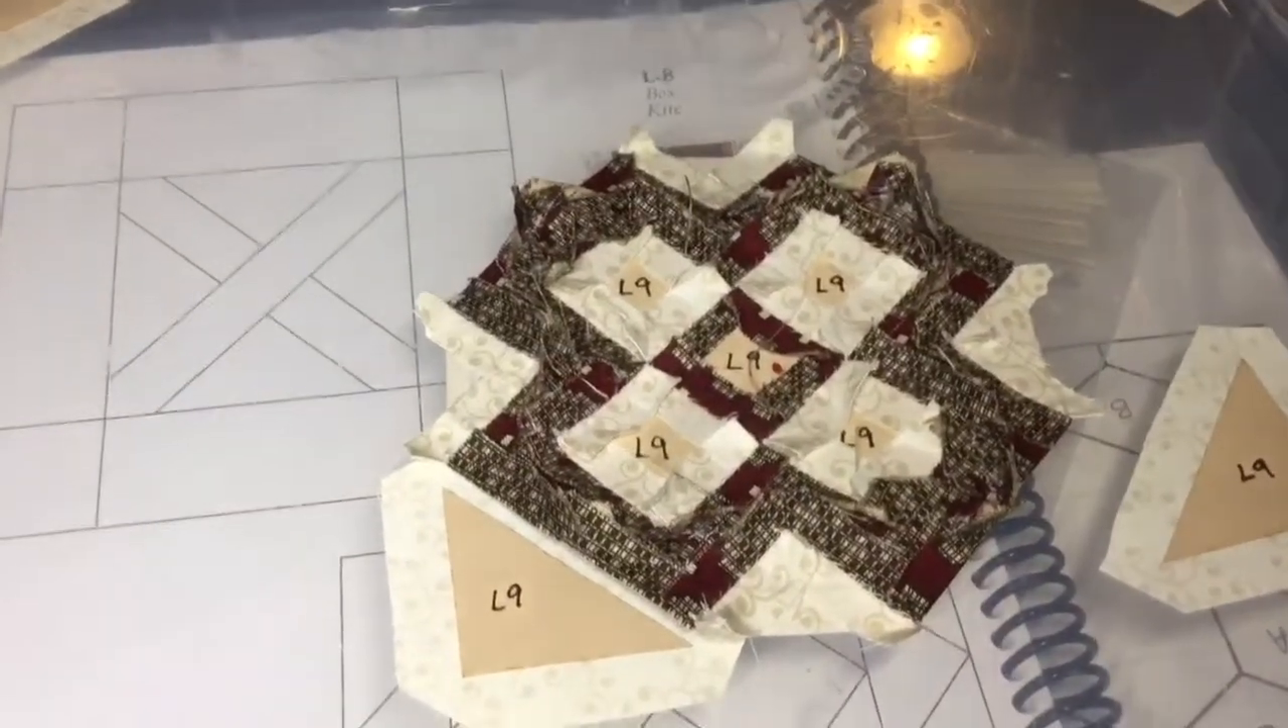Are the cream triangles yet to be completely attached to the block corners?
Yes.